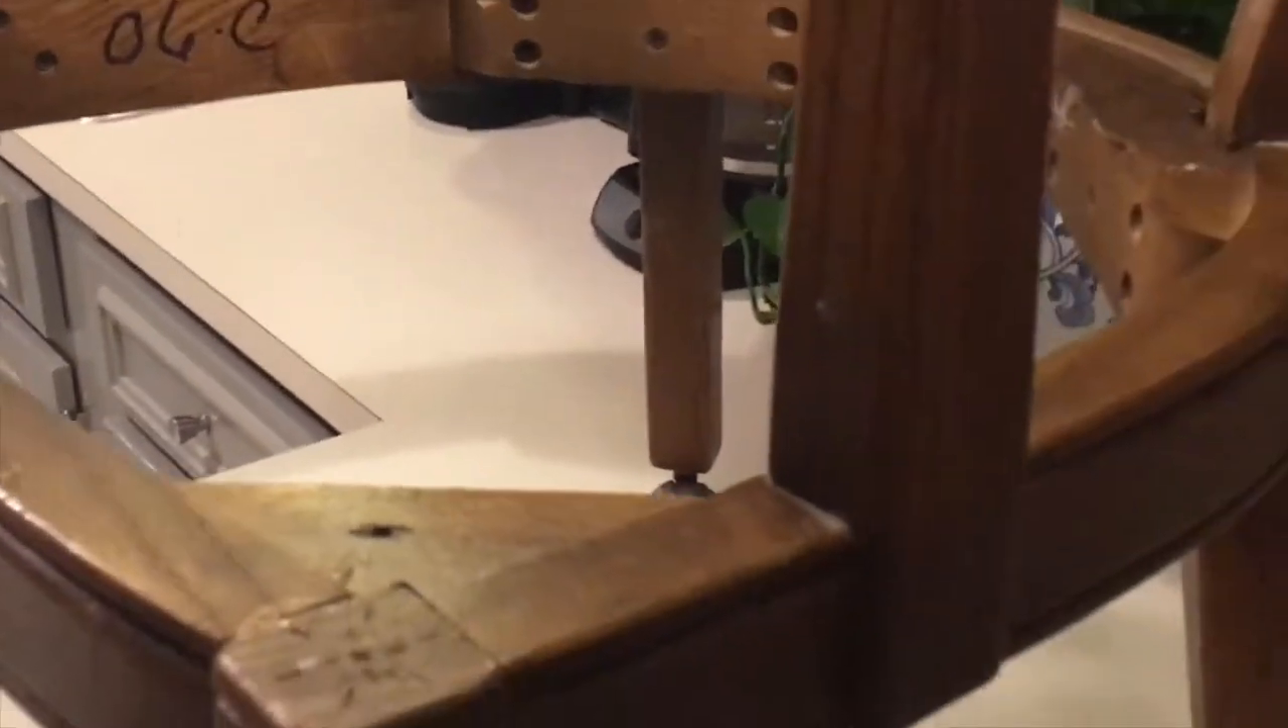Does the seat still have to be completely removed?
No.